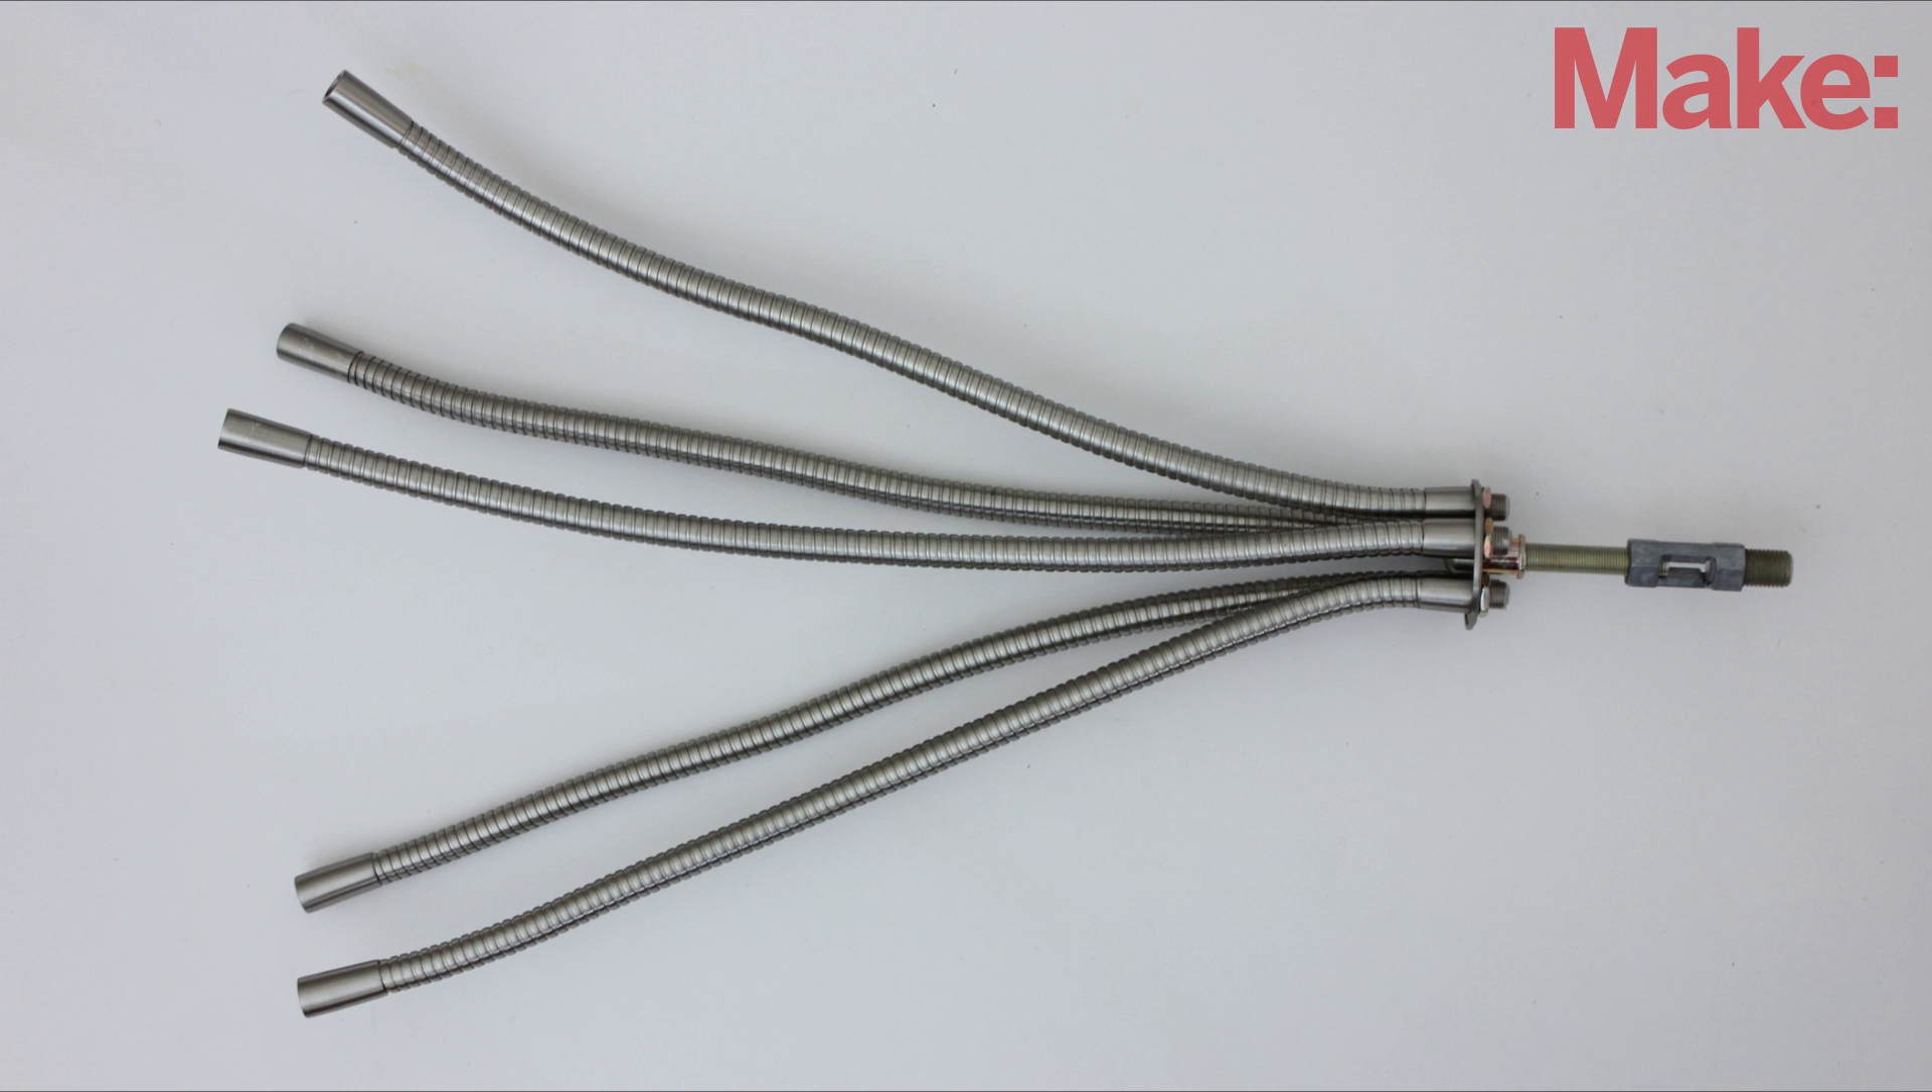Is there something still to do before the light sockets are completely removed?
No.